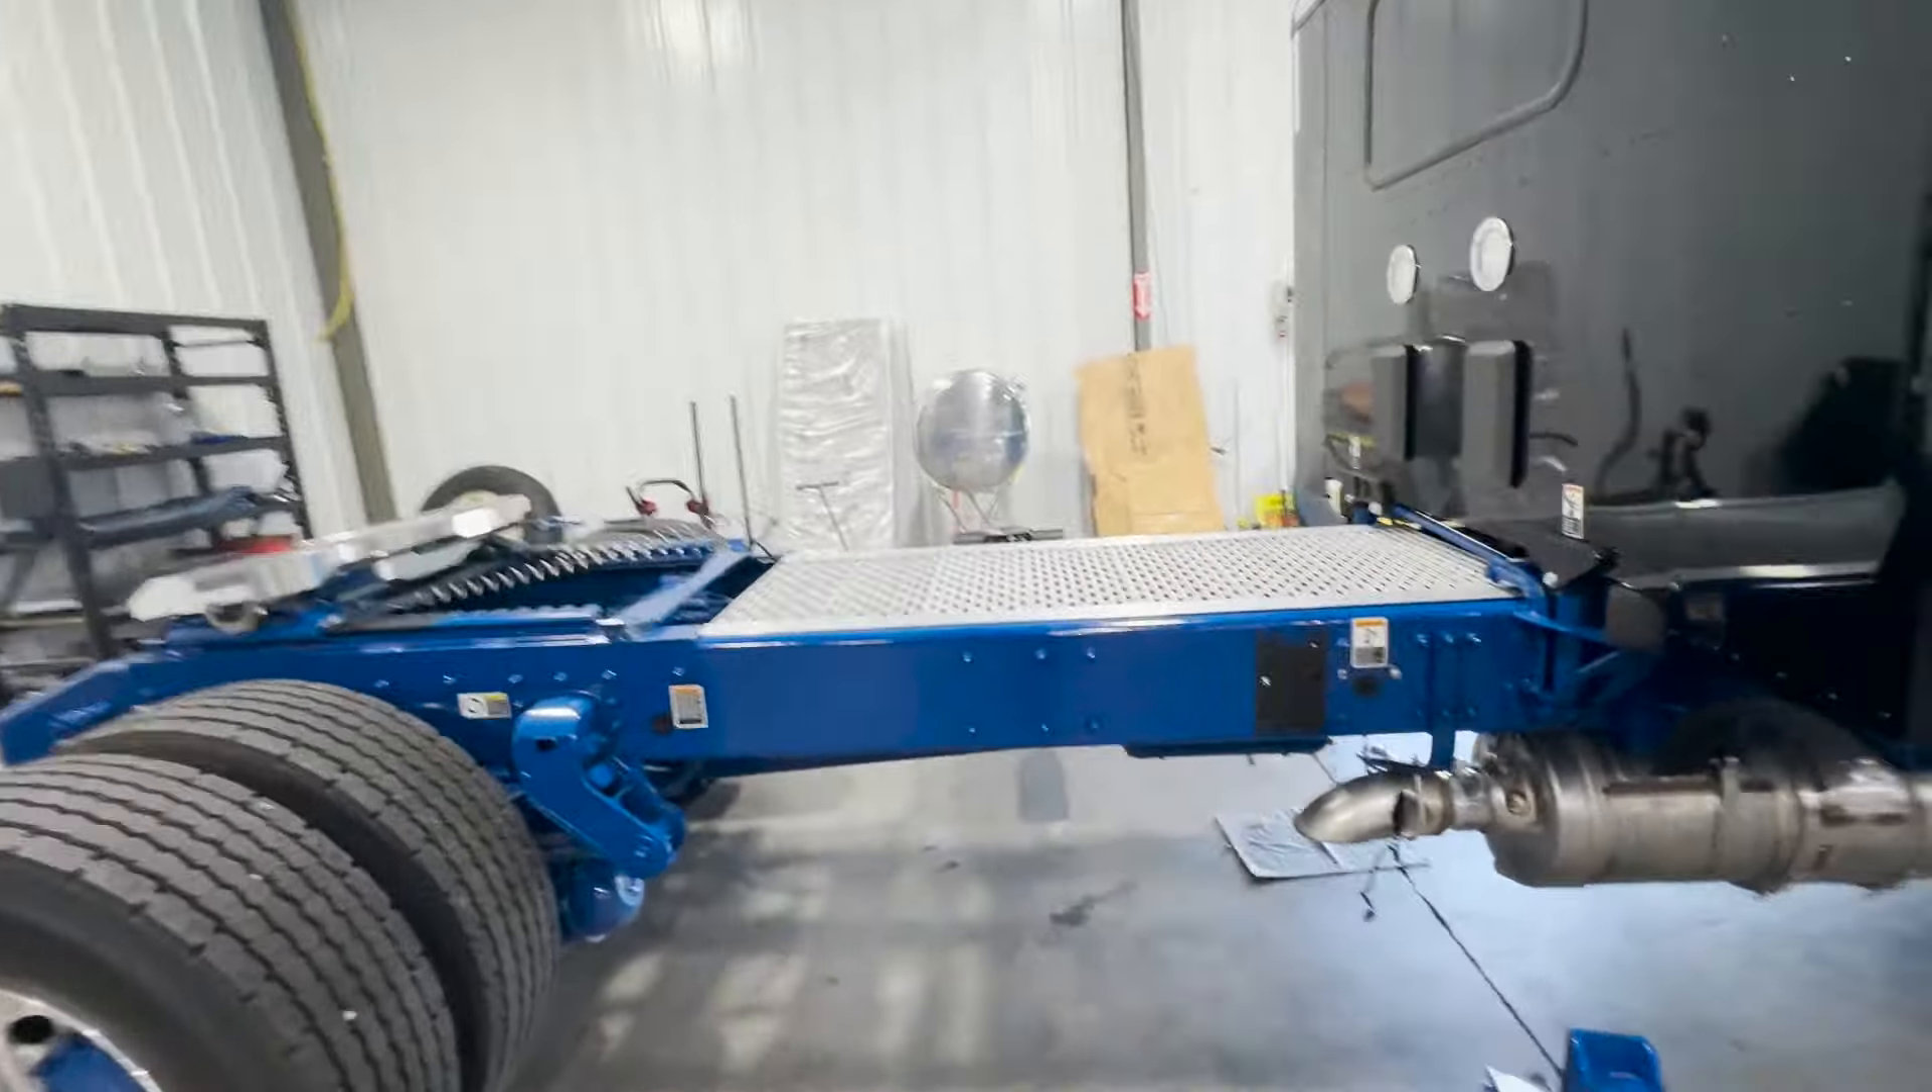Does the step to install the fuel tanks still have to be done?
Yes.